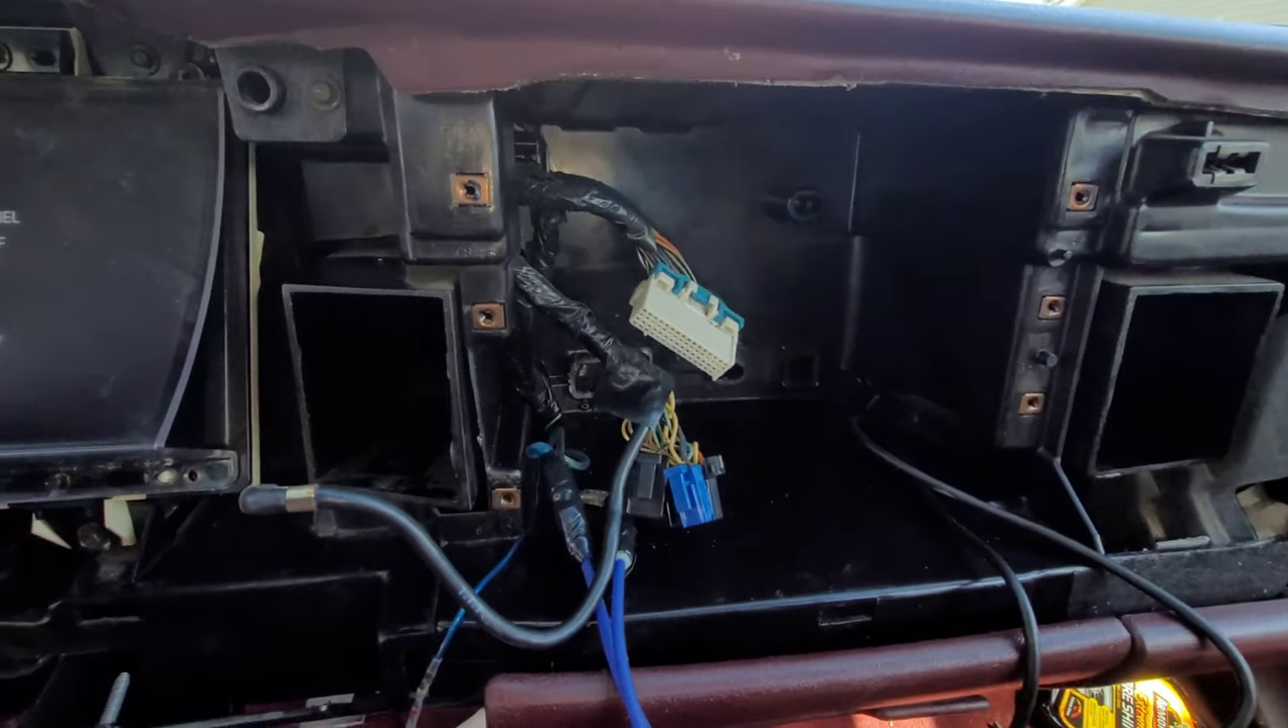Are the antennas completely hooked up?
No.